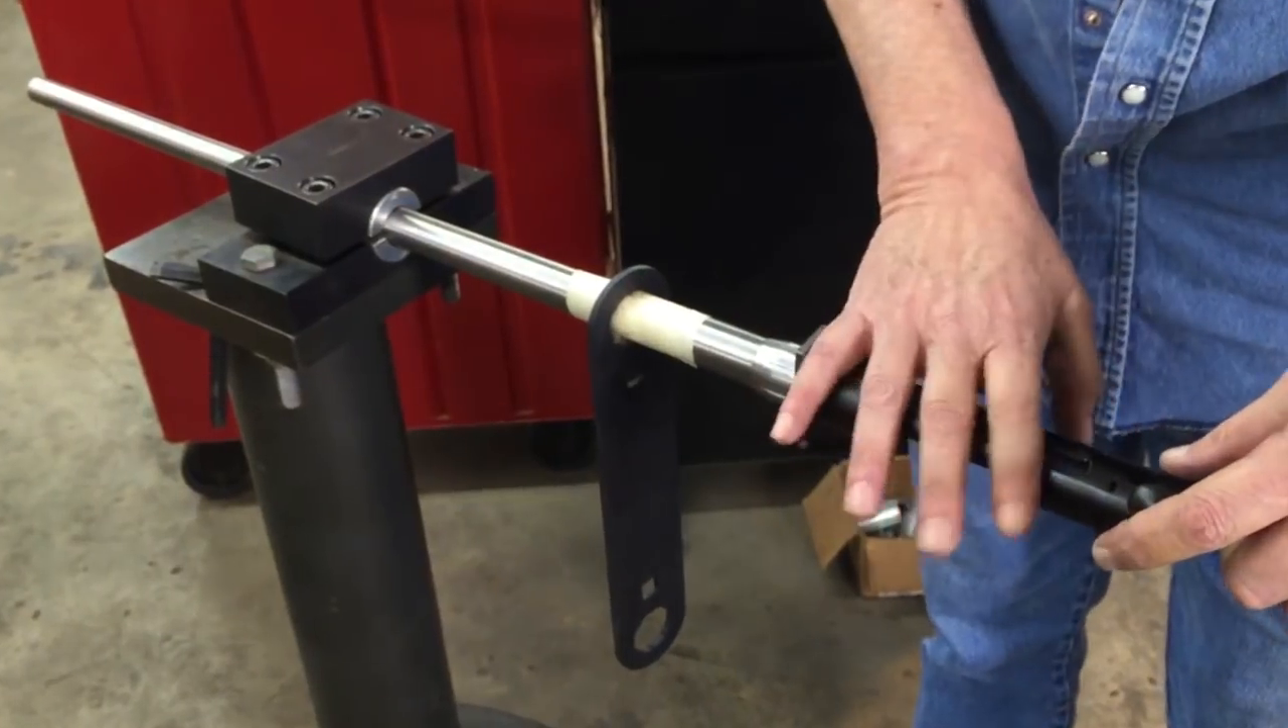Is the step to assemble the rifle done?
No.